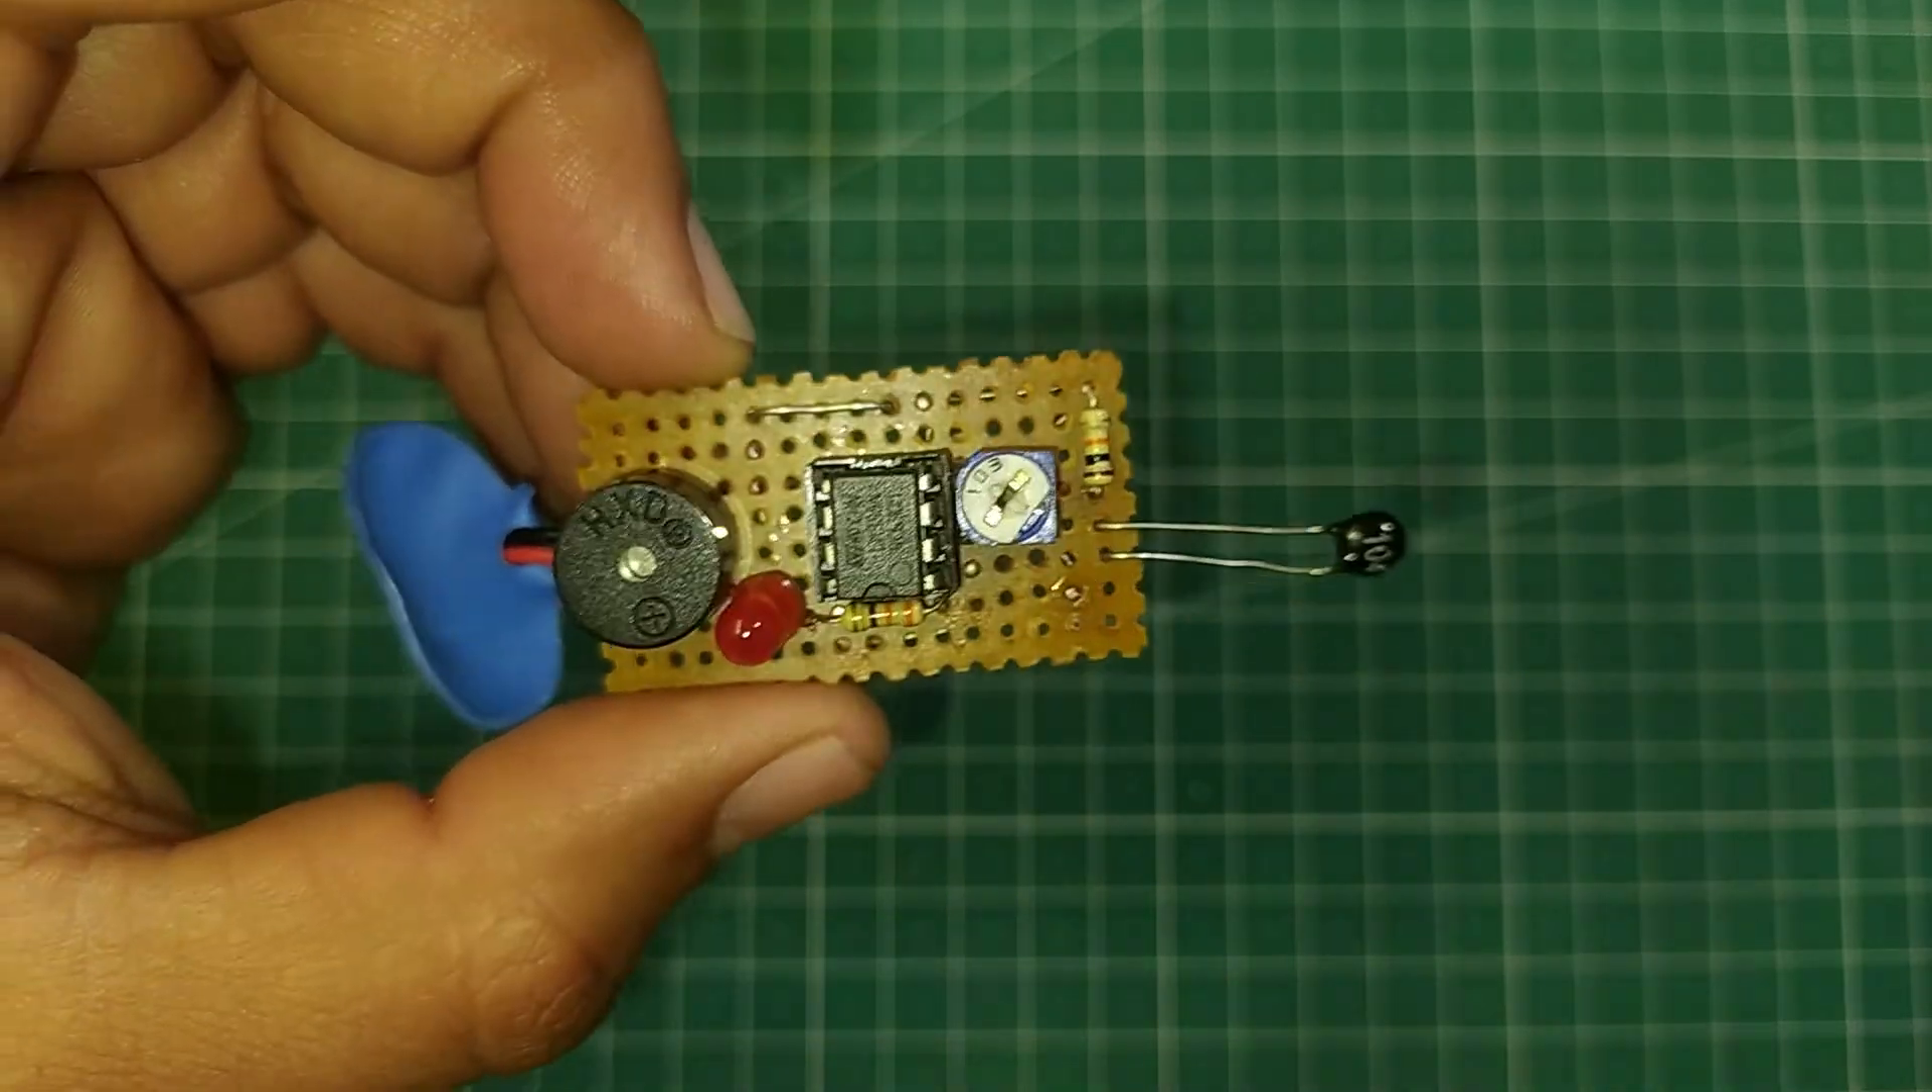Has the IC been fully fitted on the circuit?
Yes.